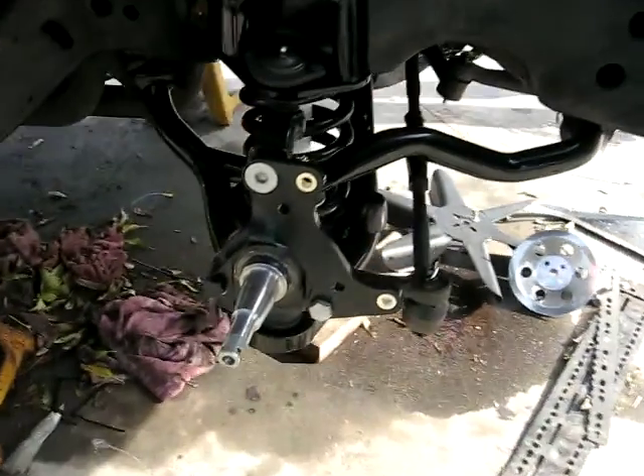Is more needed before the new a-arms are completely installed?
No.